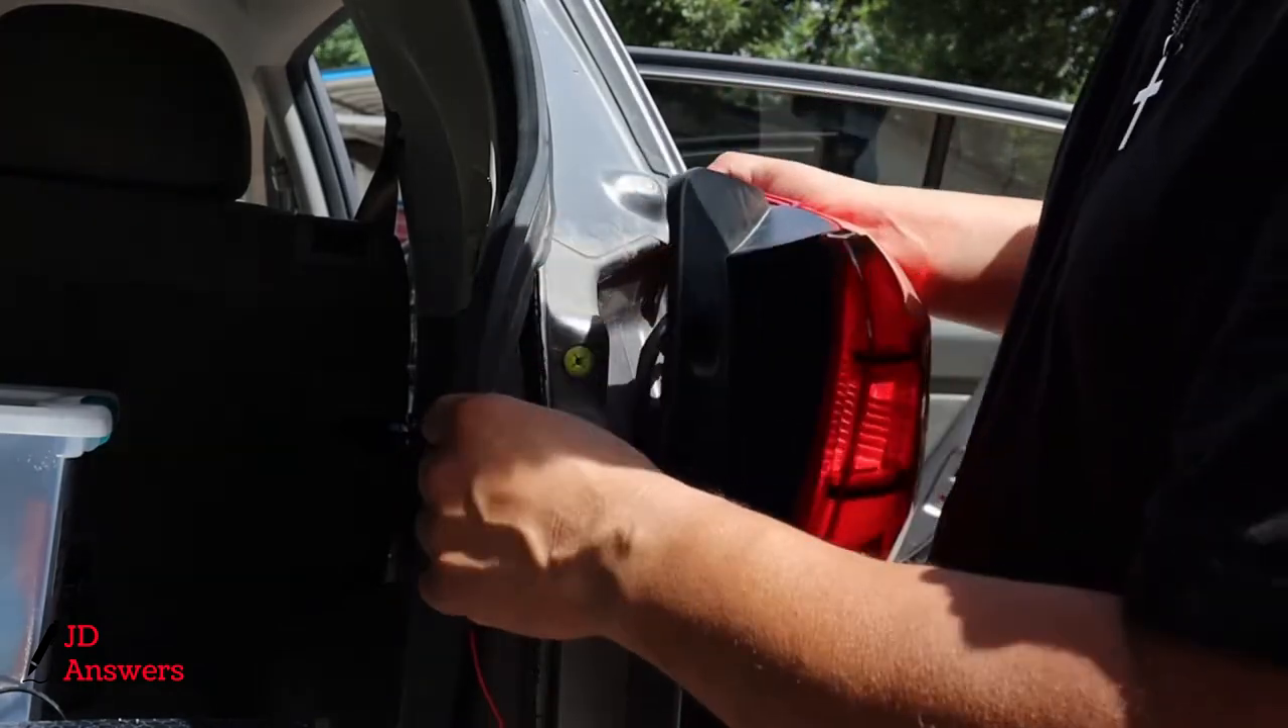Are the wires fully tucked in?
No.